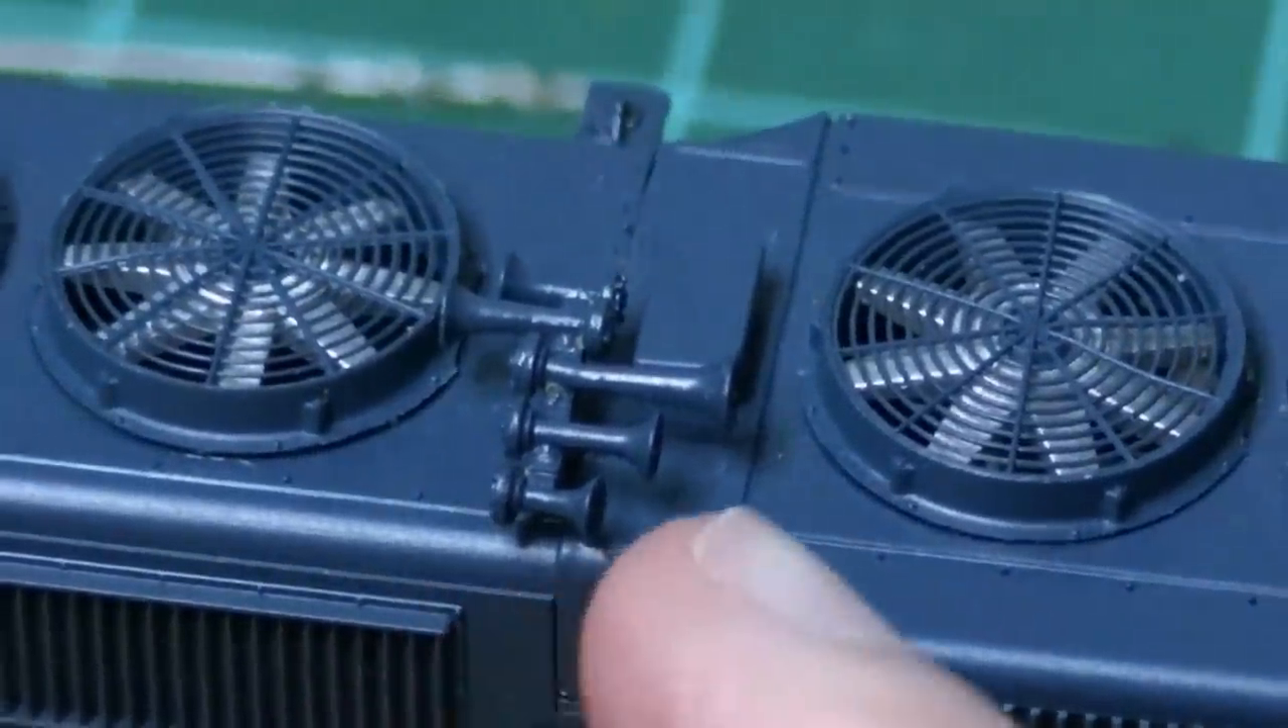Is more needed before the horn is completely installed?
No.